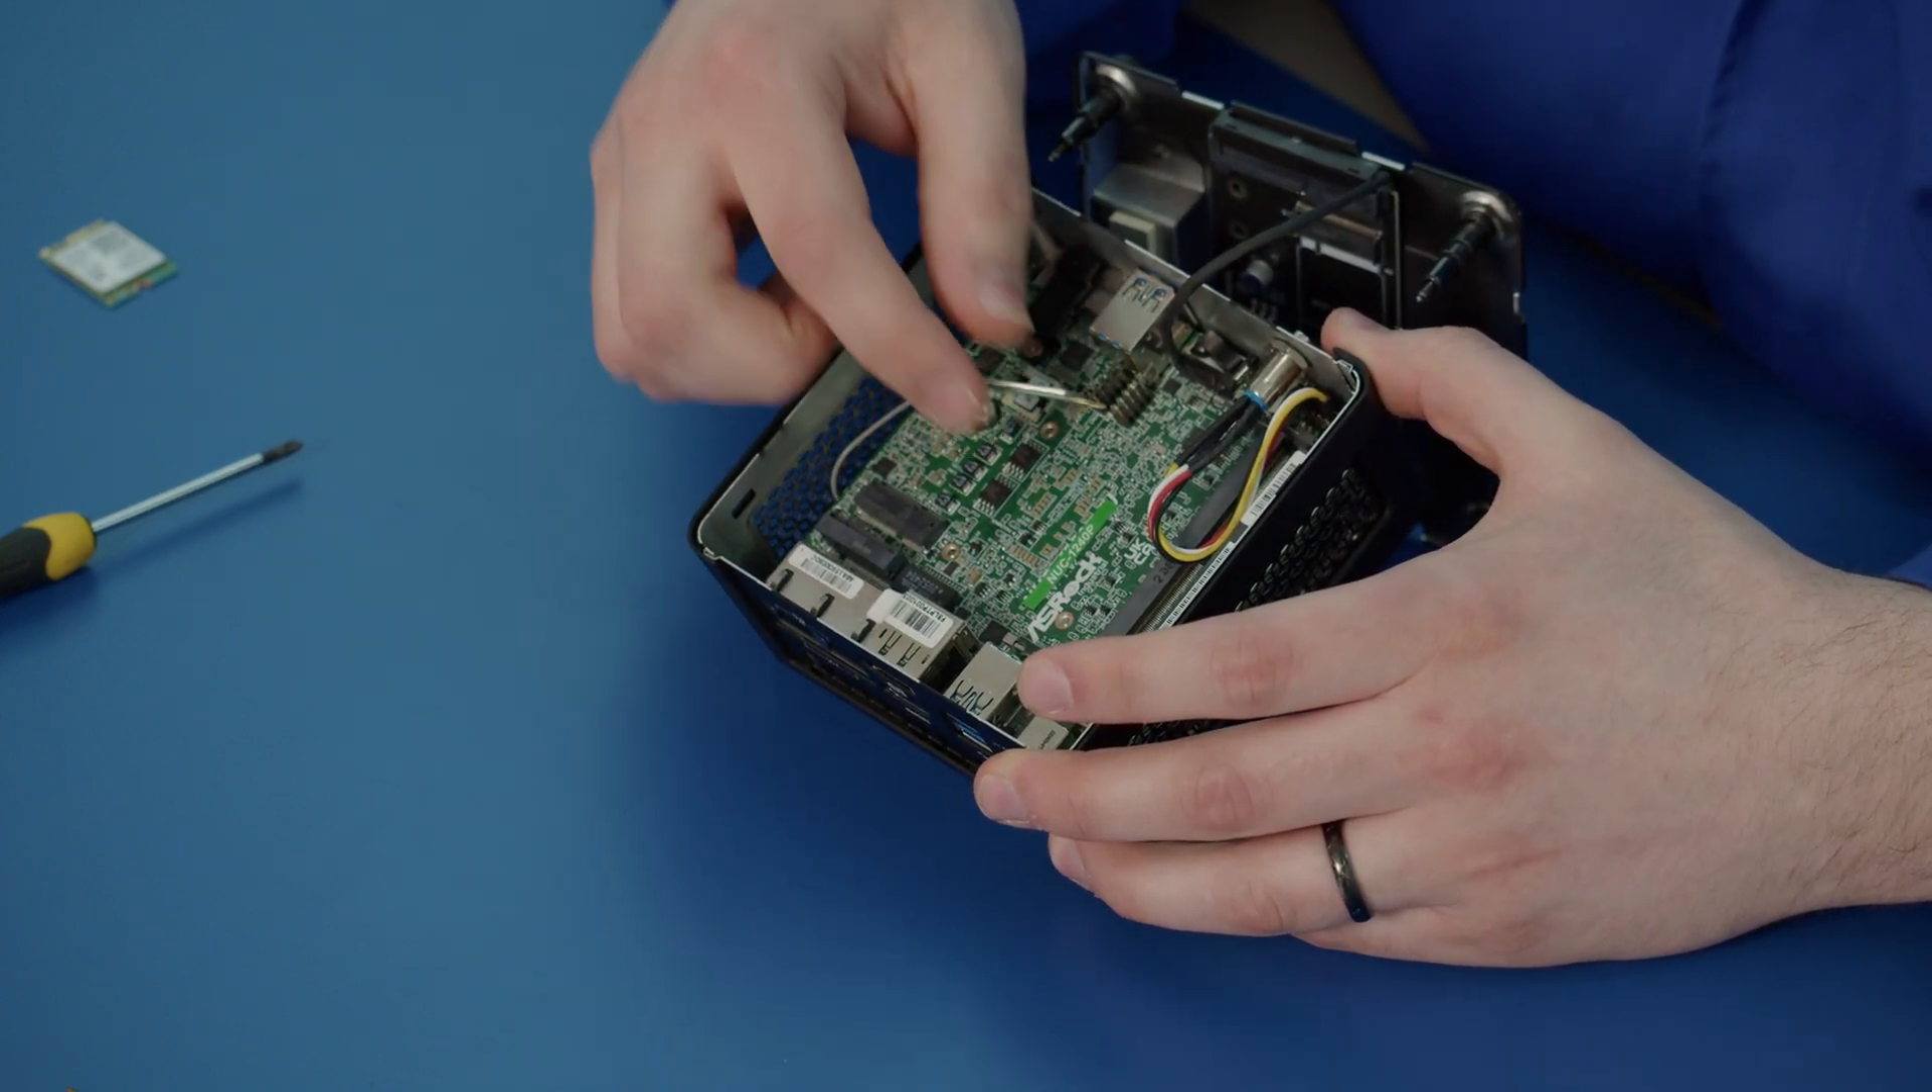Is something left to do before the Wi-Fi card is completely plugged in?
Yes.